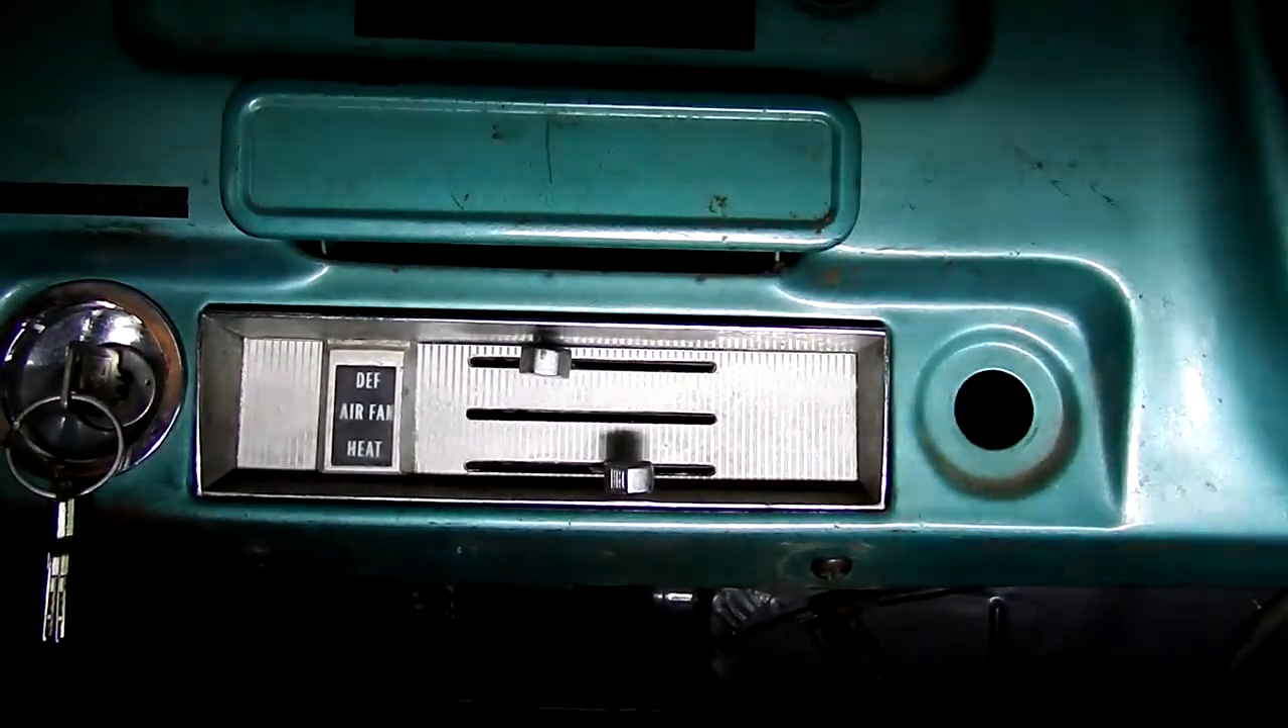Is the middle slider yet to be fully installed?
Yes.